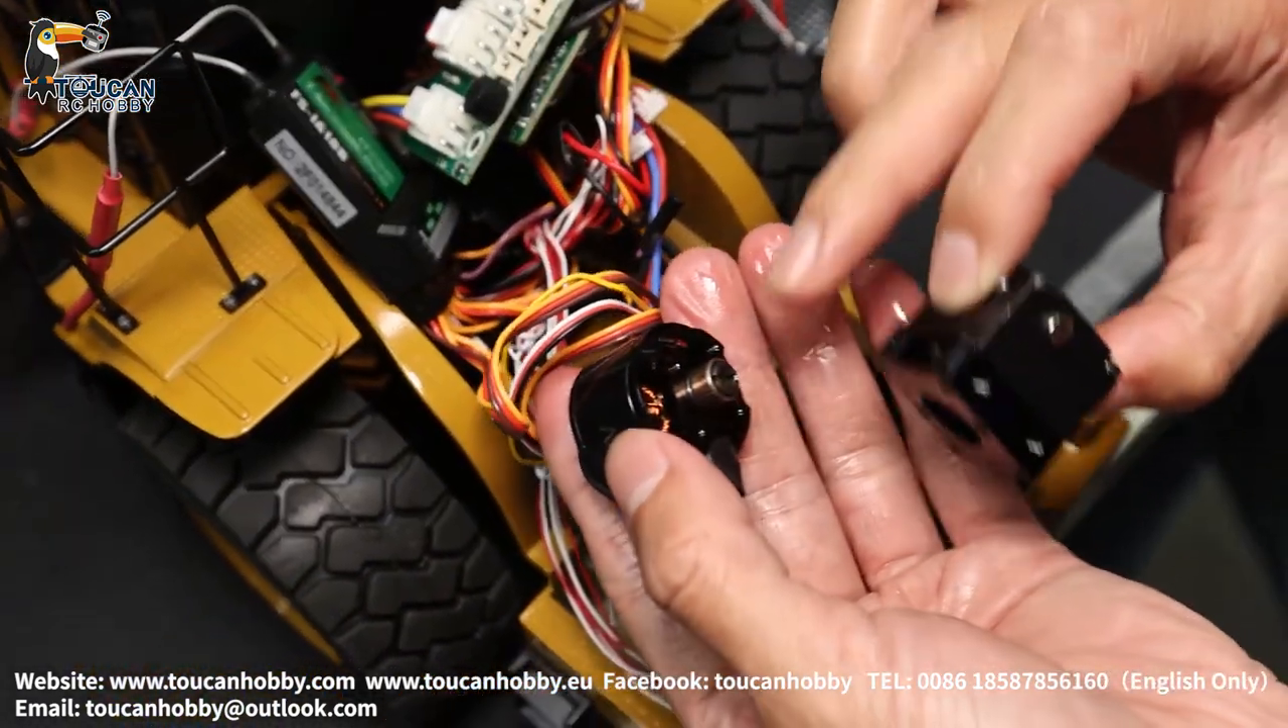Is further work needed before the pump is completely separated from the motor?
No.